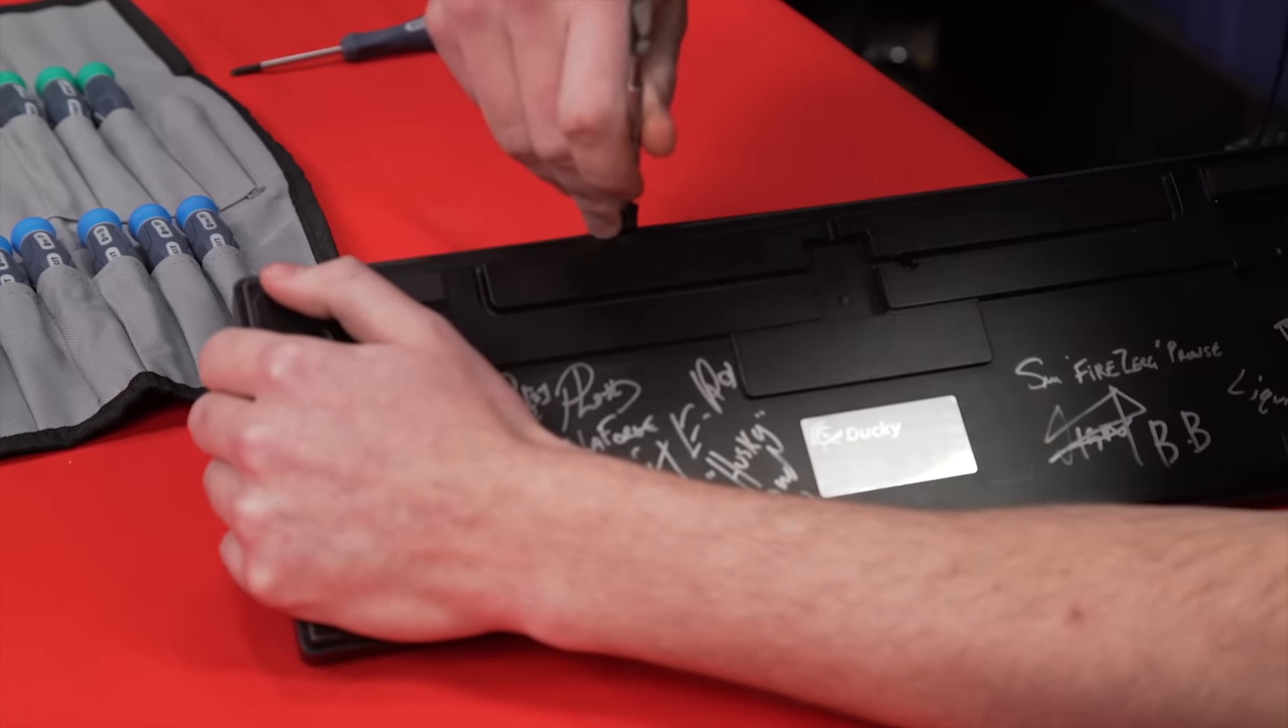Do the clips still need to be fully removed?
Yes.